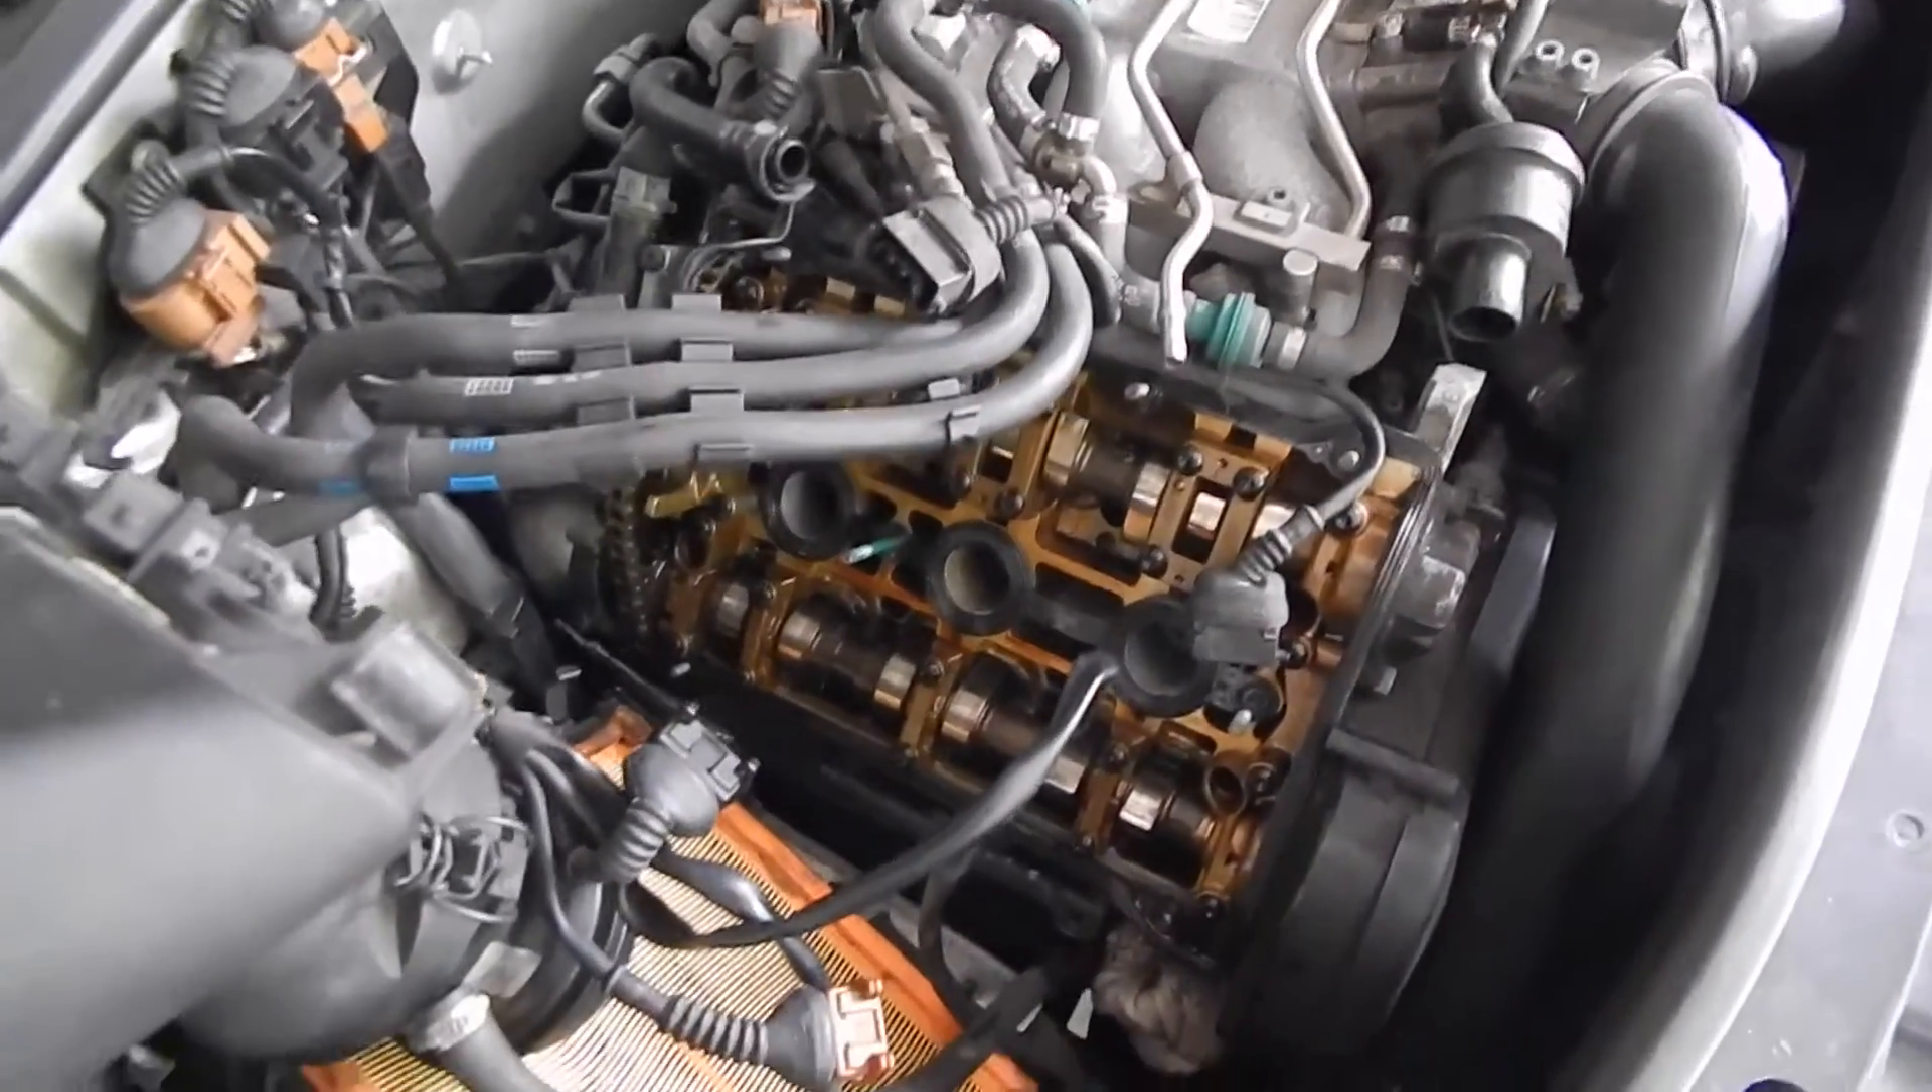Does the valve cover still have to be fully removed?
No.